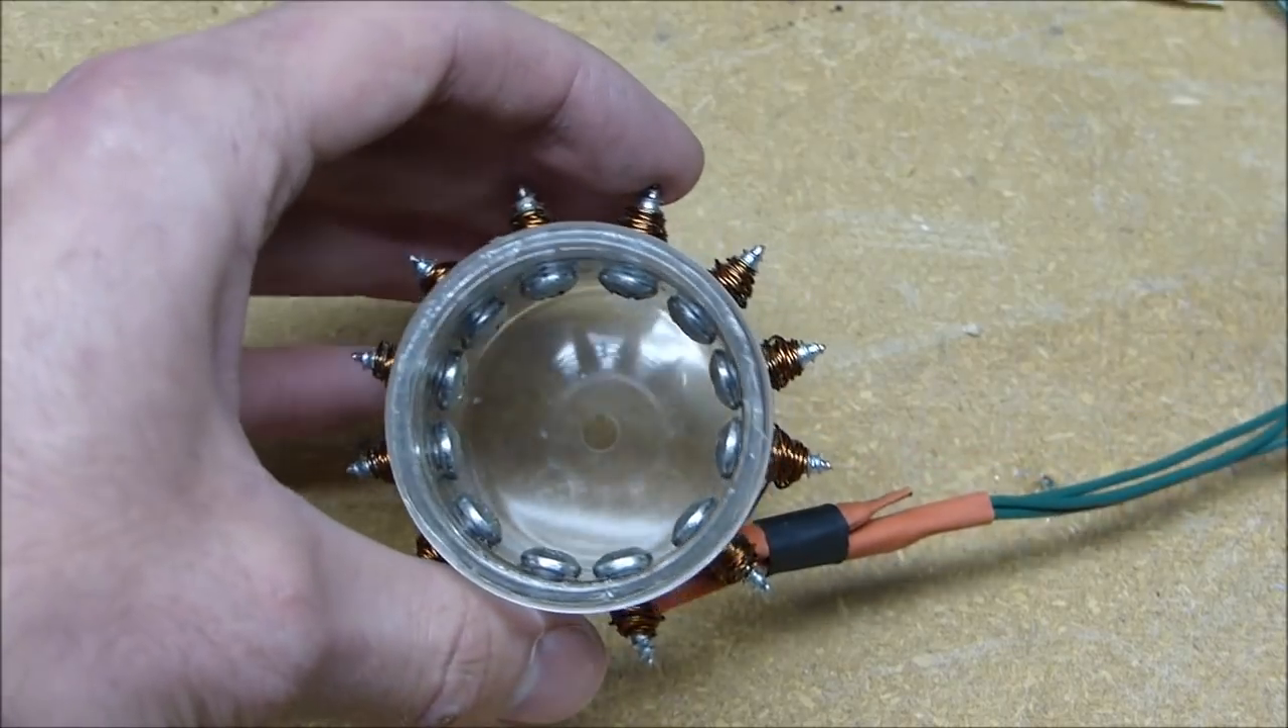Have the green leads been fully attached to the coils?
Yes.